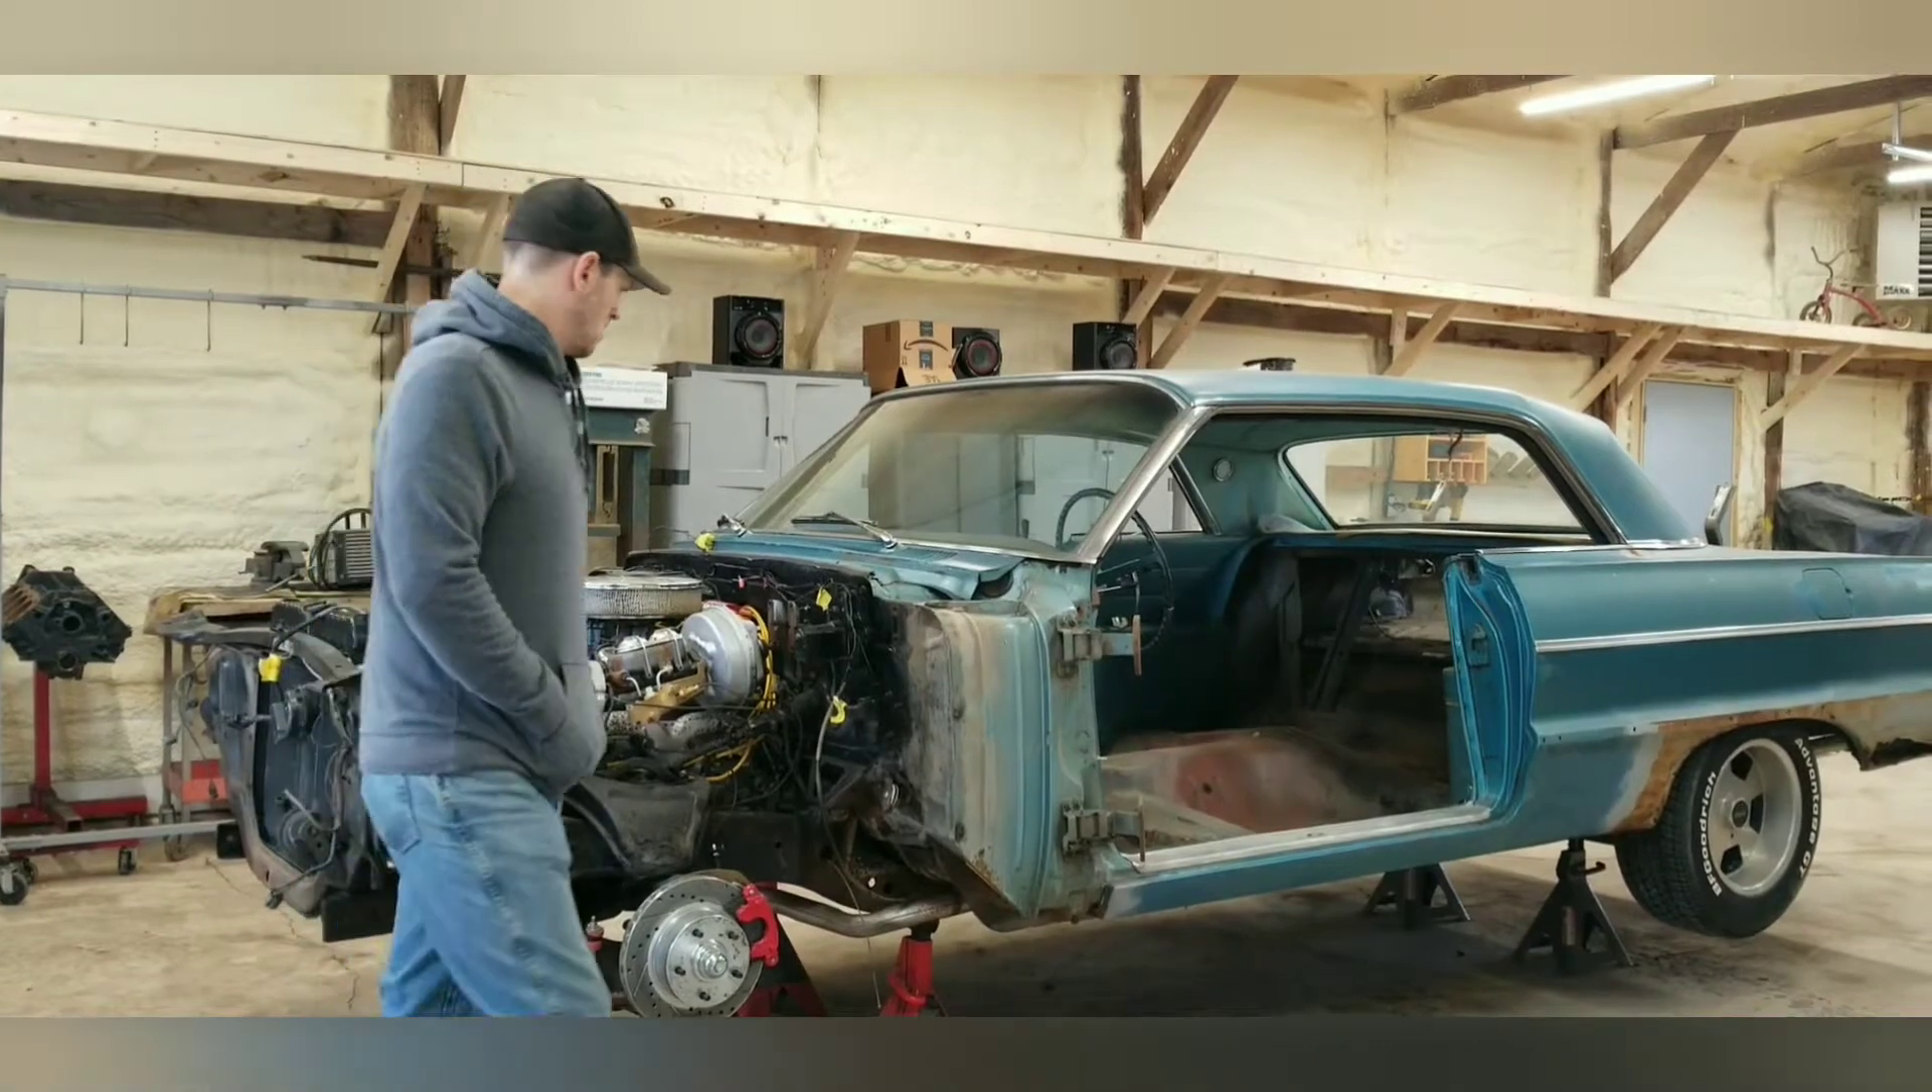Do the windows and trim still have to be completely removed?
Yes.